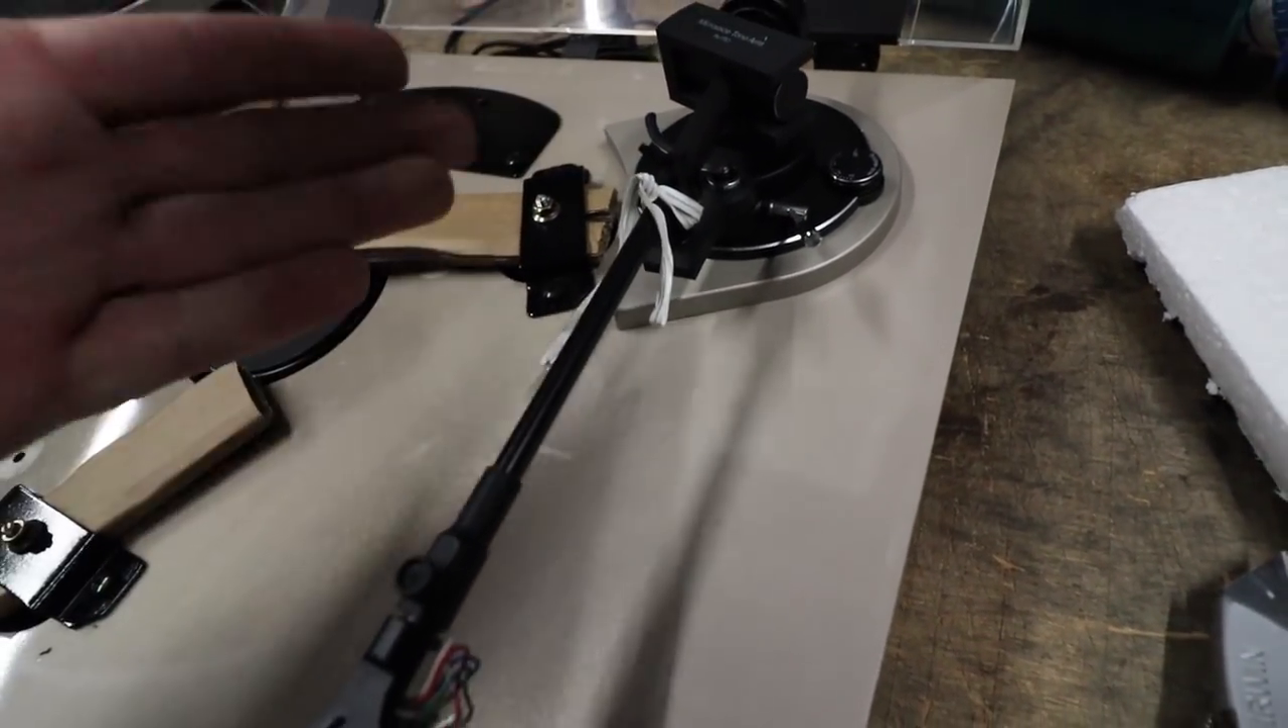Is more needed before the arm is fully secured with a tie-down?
No.